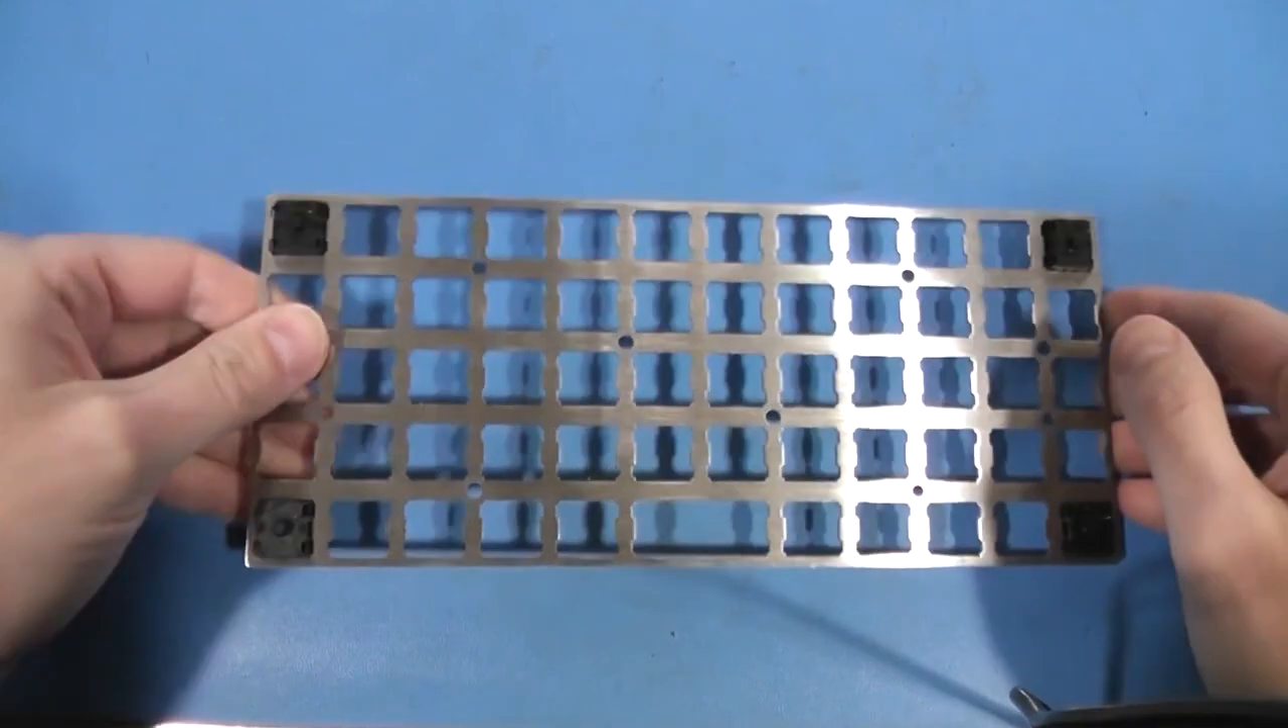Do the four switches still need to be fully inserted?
No.